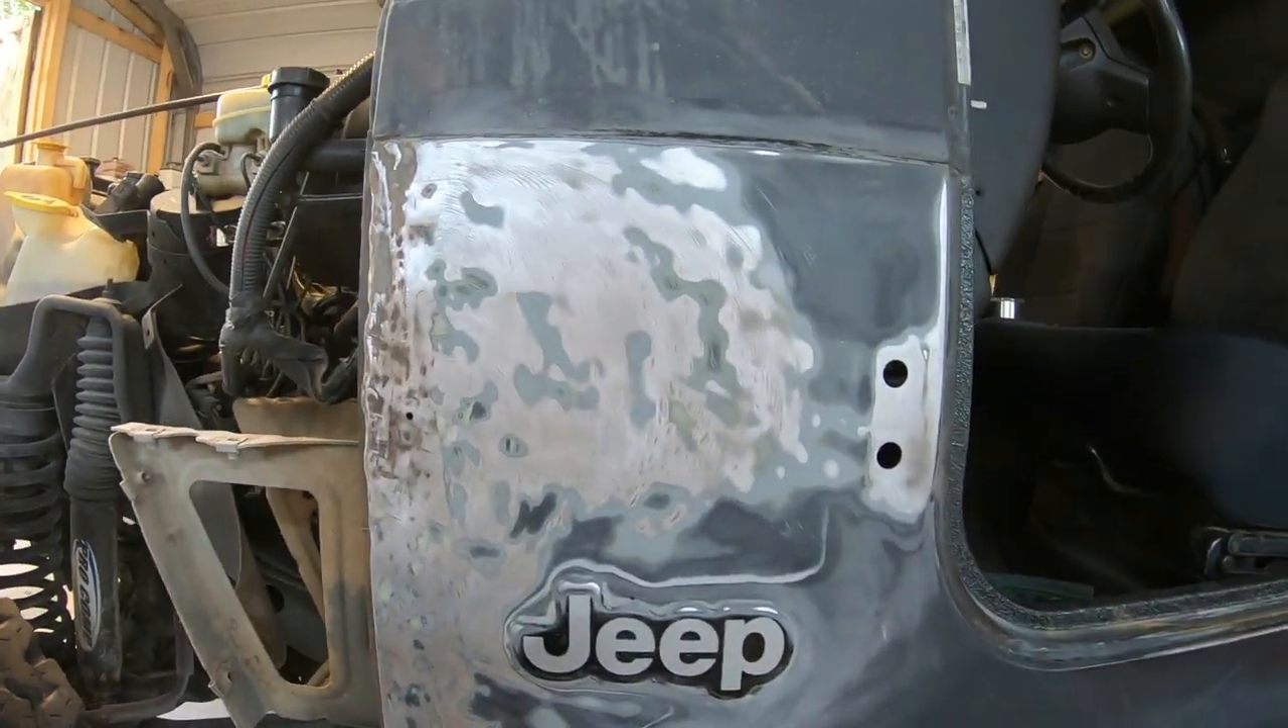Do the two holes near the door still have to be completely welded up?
Yes.